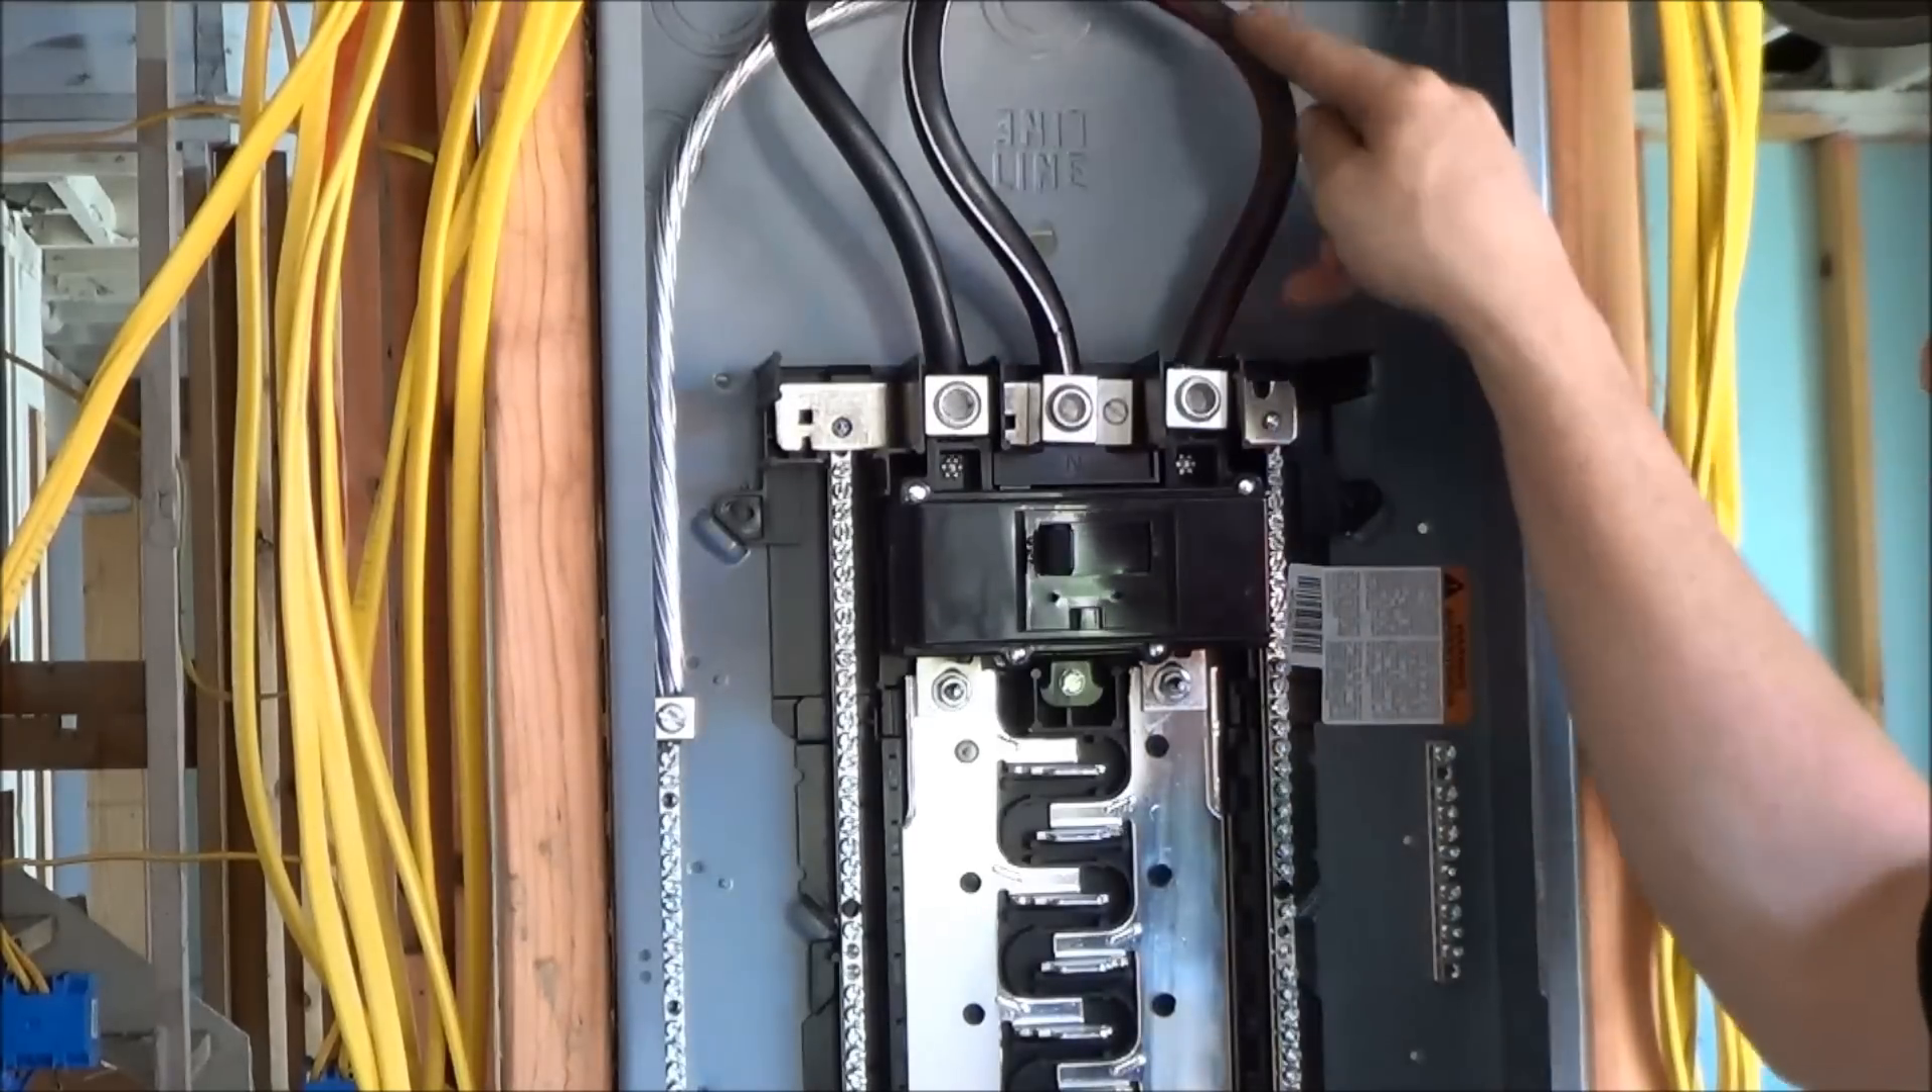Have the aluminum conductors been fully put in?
Yes.